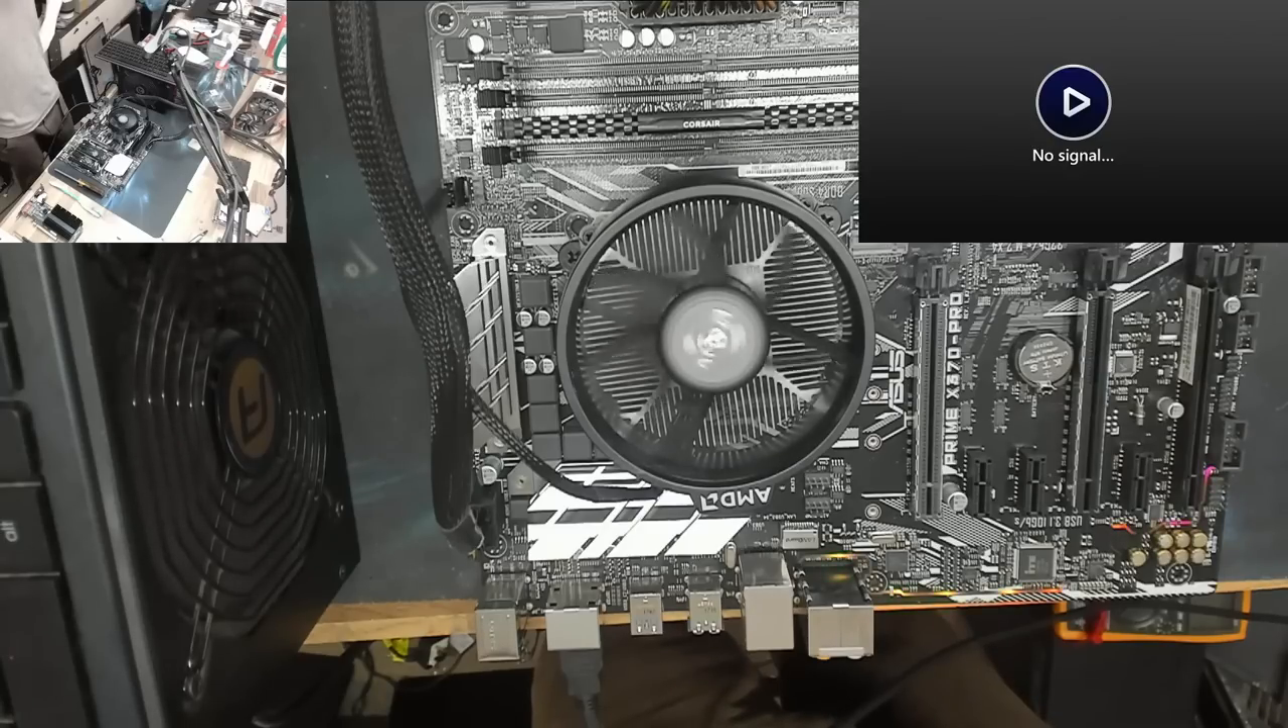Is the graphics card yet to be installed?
Yes.